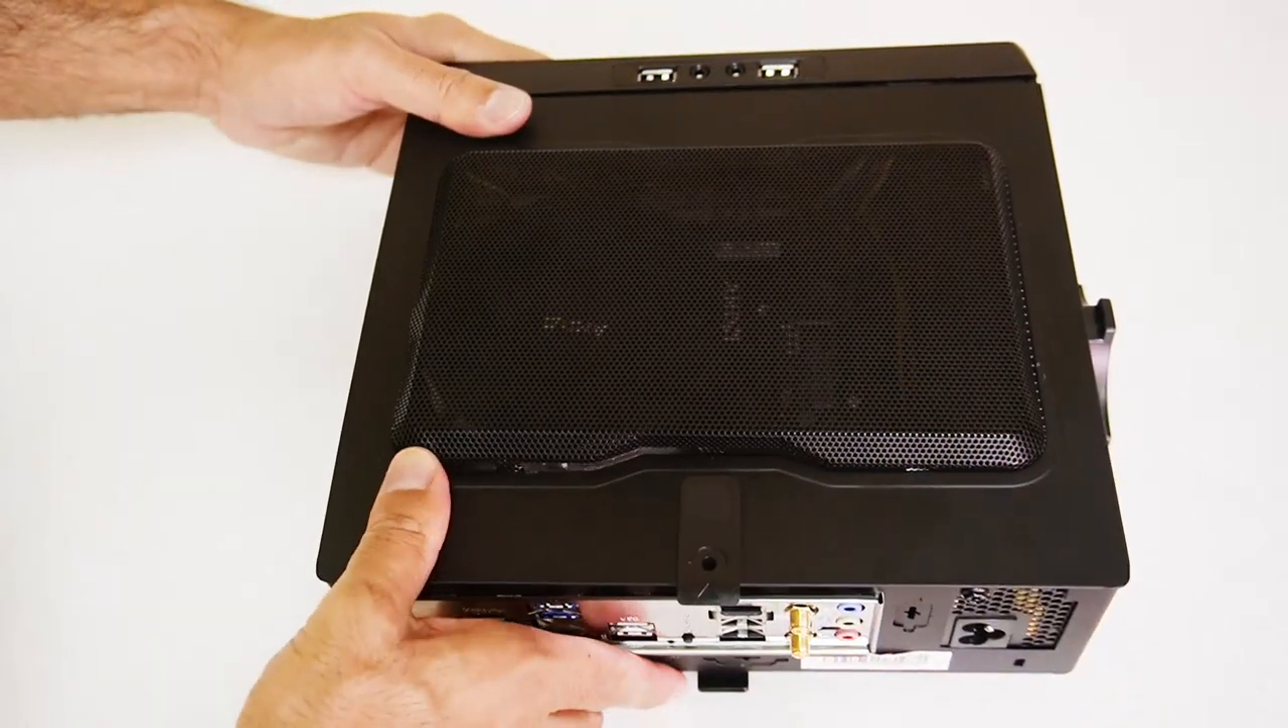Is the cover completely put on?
Yes.